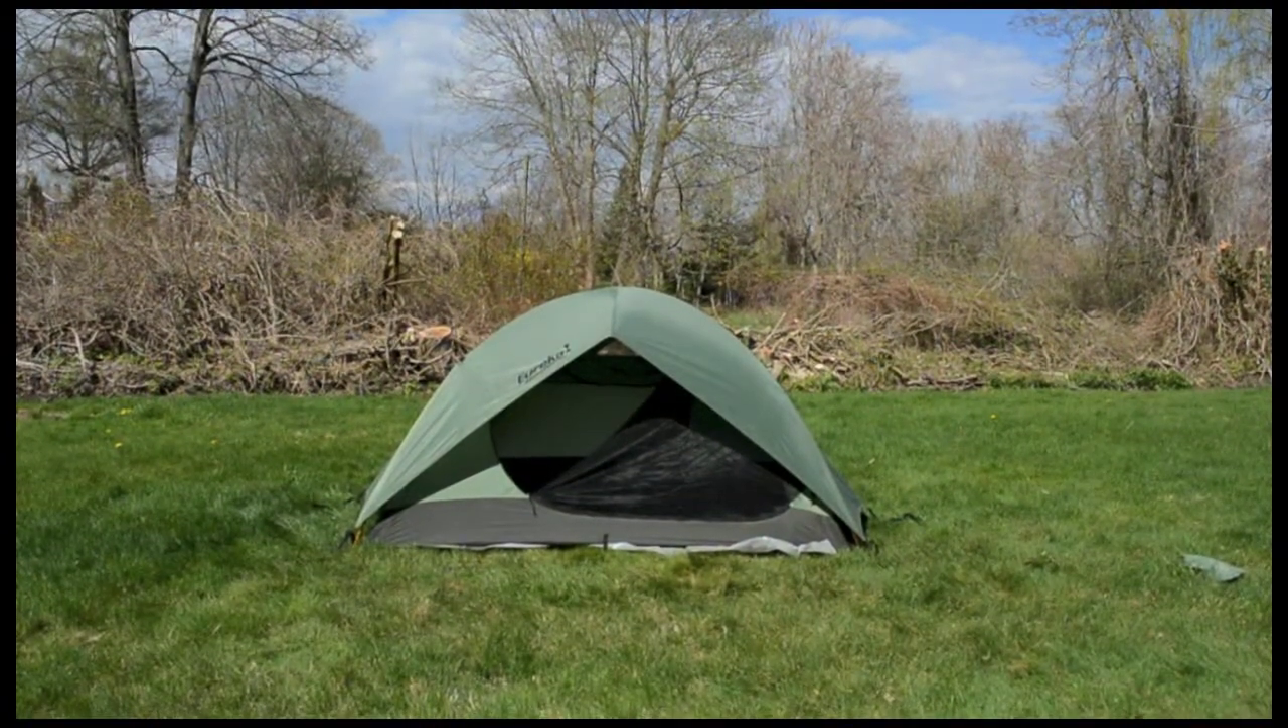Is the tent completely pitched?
Yes.